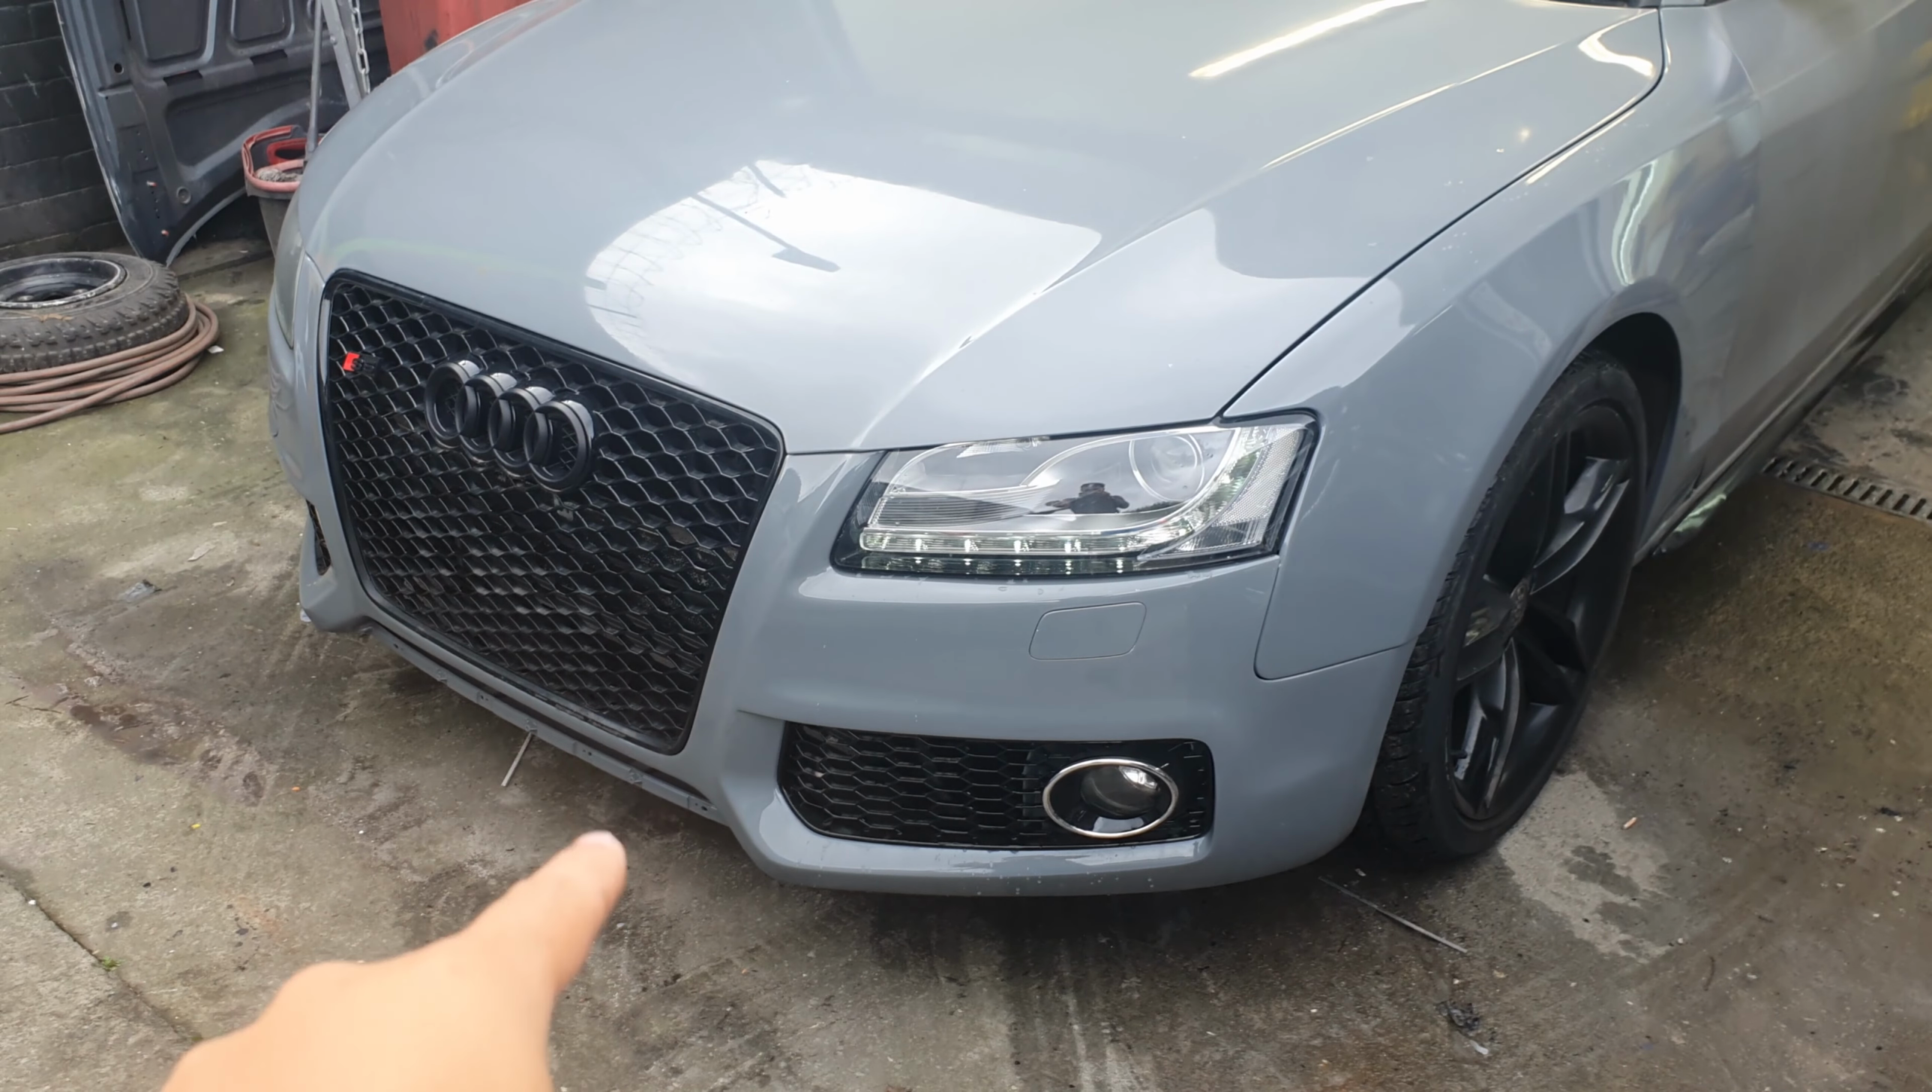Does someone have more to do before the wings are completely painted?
No.